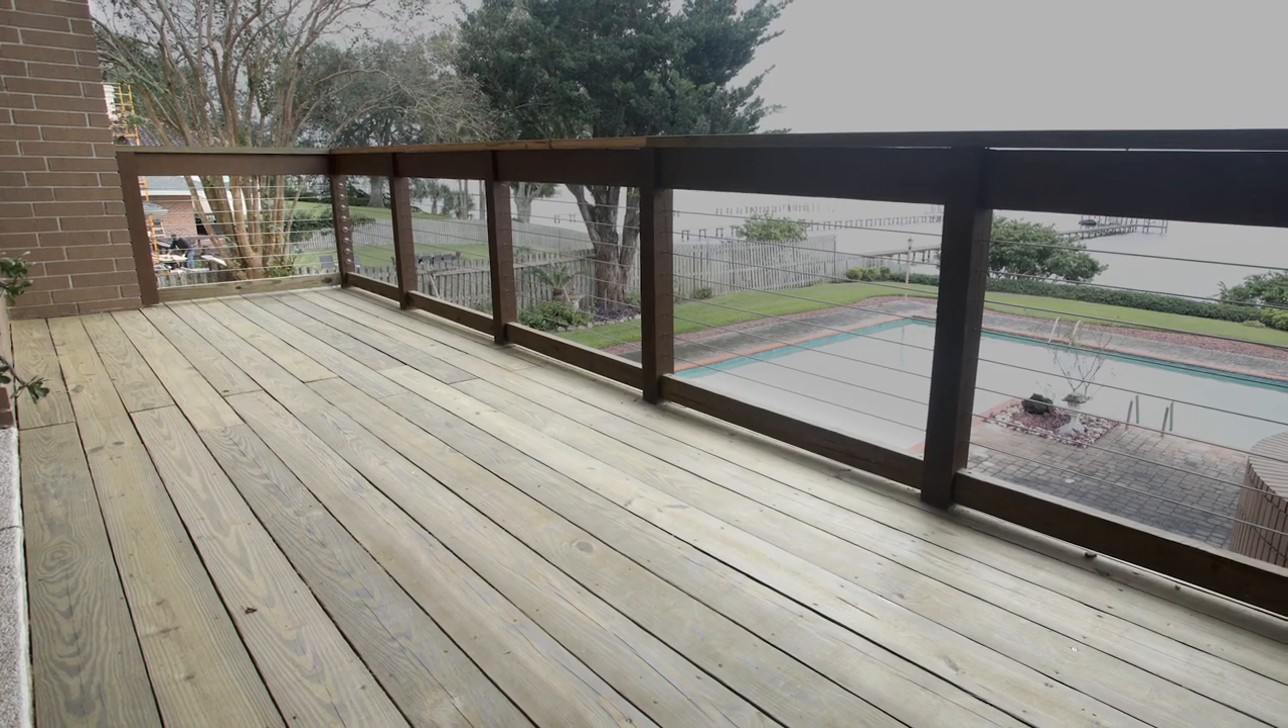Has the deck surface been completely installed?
Yes.